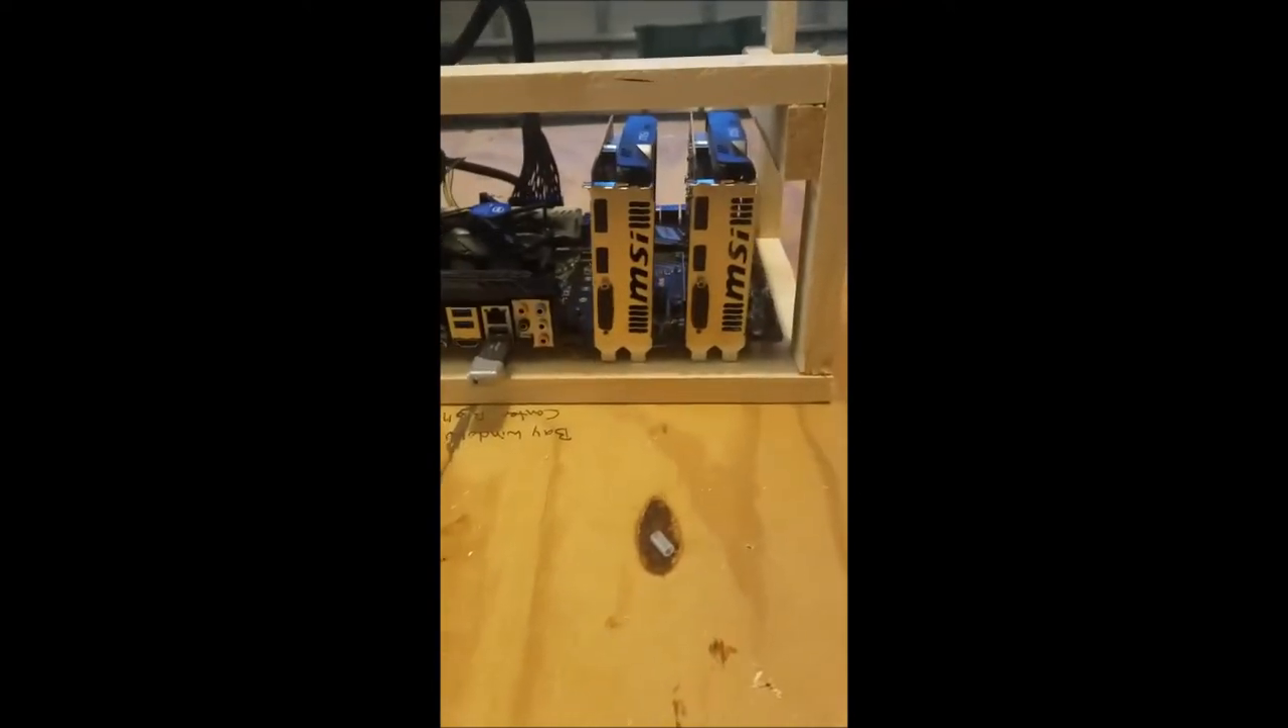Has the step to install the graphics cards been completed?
Yes.